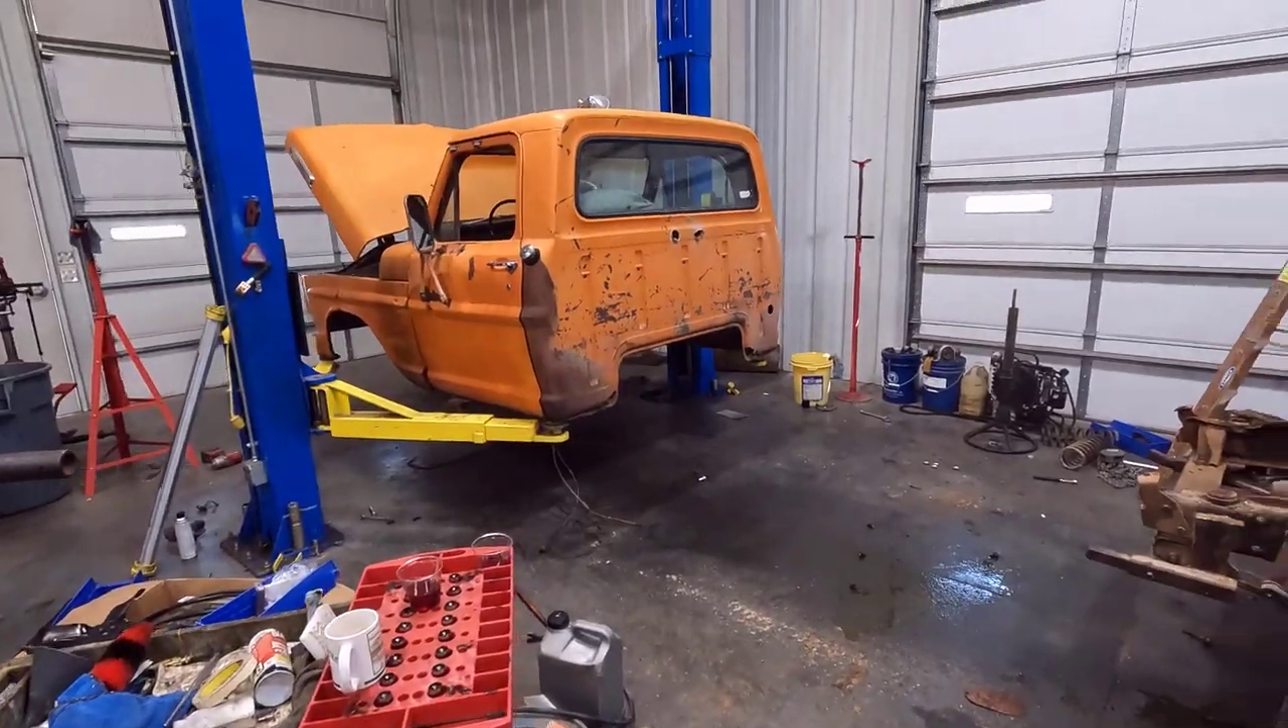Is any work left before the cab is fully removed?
No.